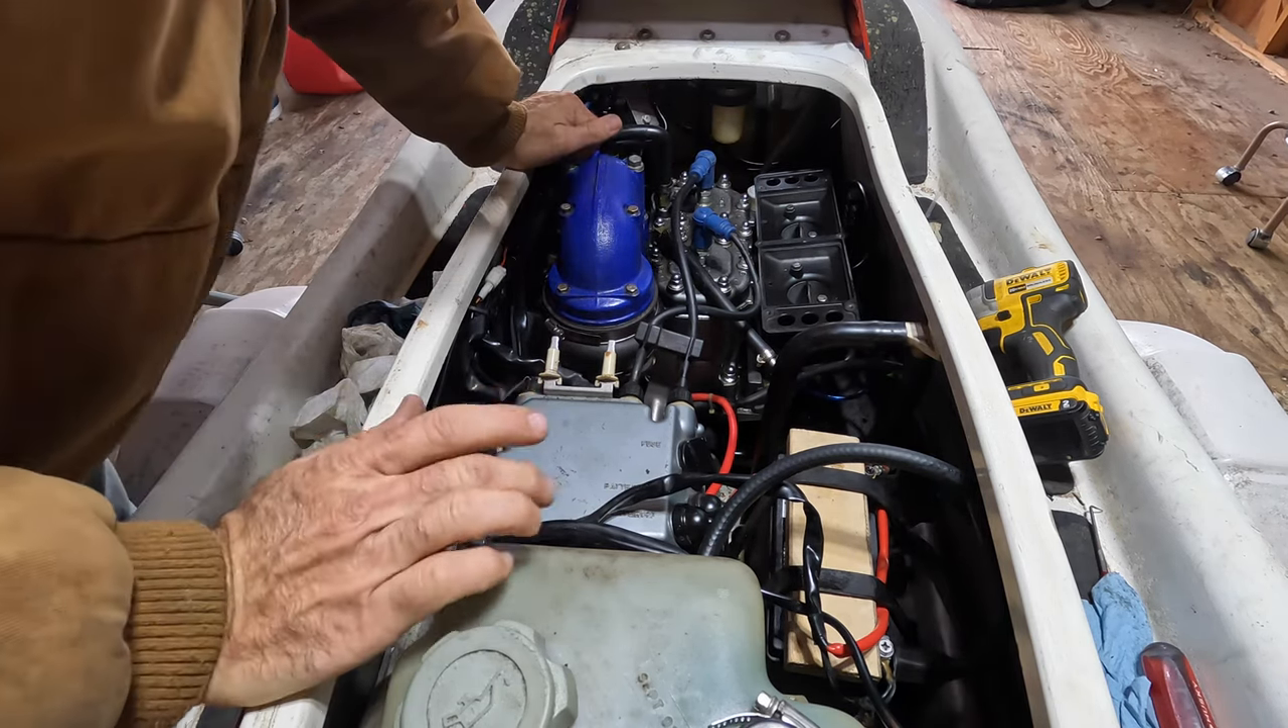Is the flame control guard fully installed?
No.